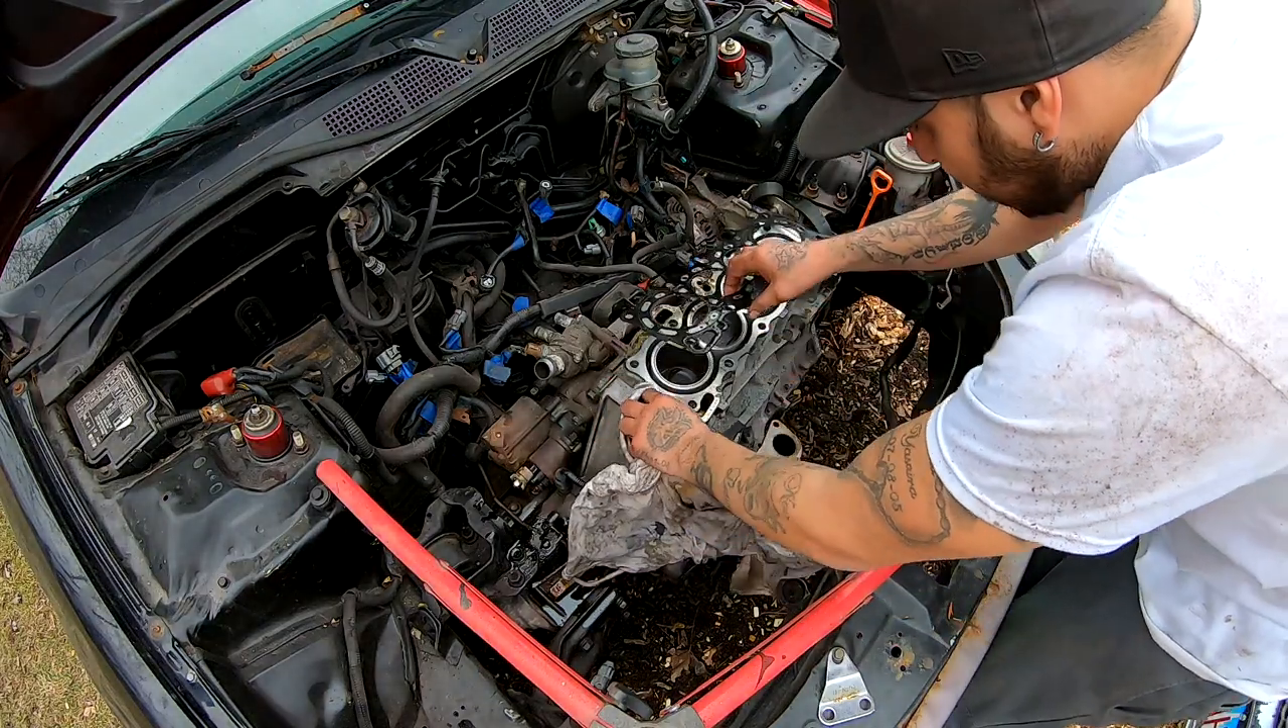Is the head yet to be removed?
No.